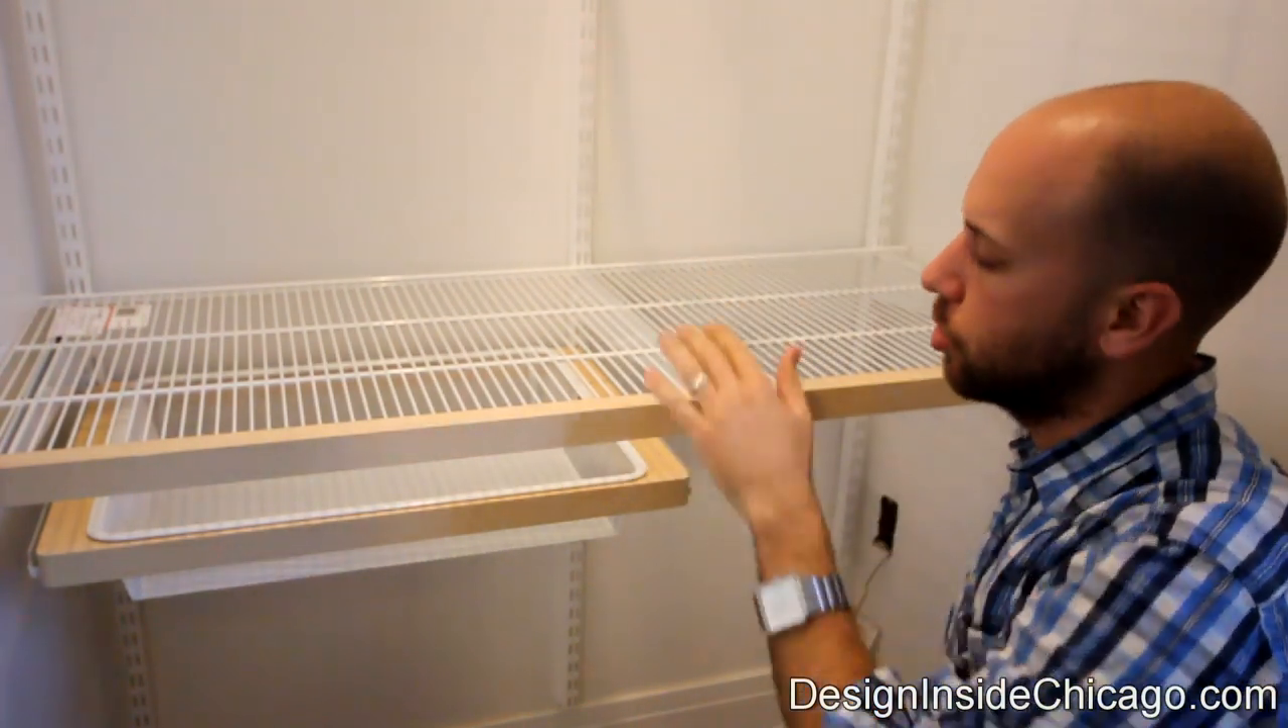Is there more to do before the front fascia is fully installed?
No.